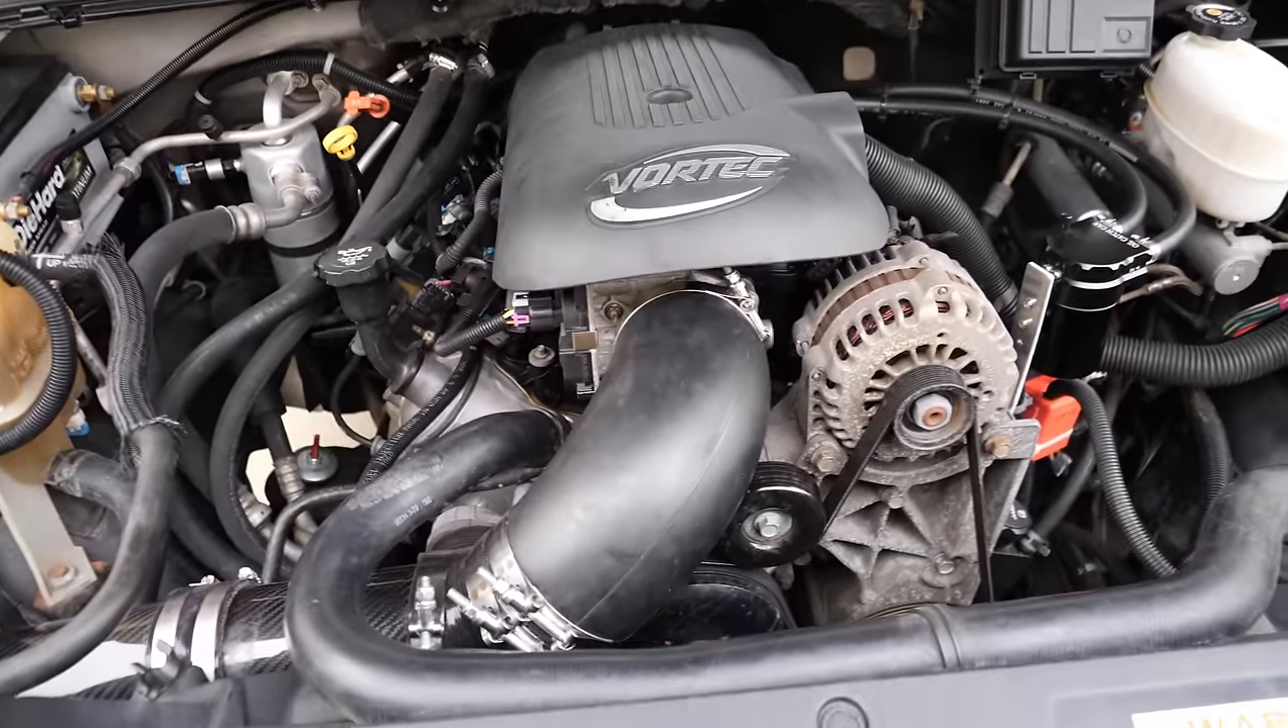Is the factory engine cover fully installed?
Yes.